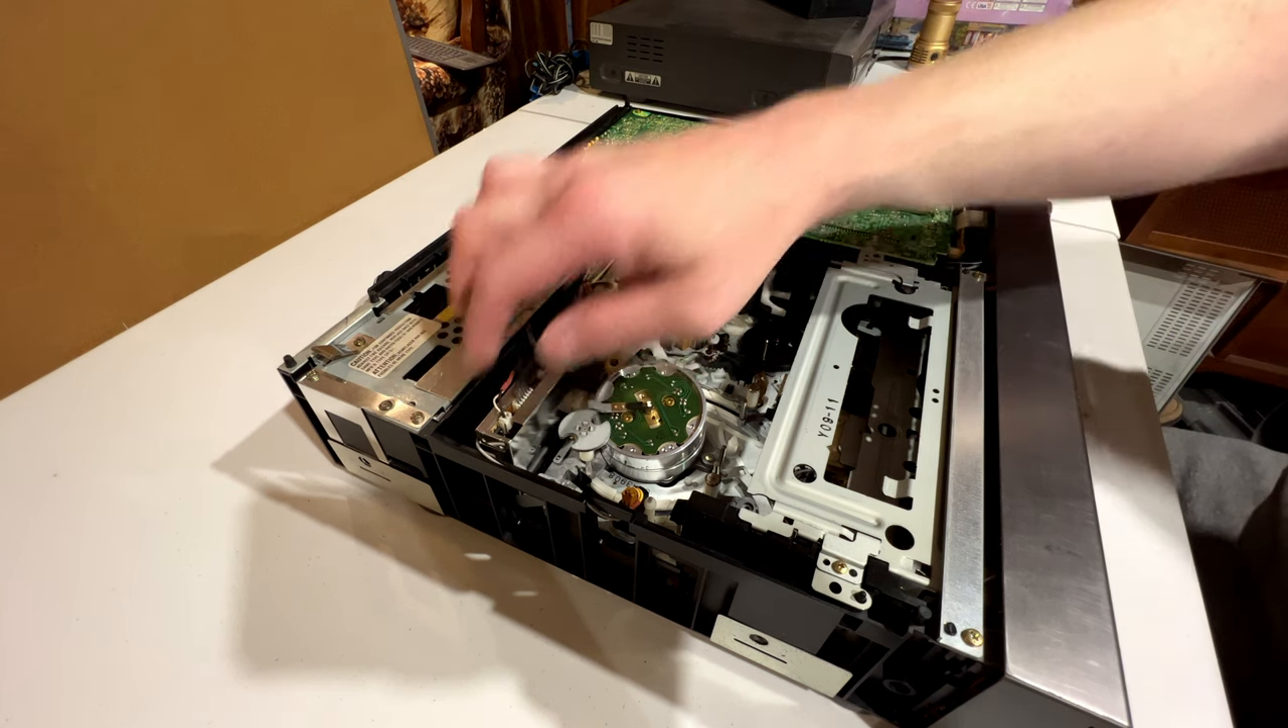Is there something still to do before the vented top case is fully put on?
Yes.